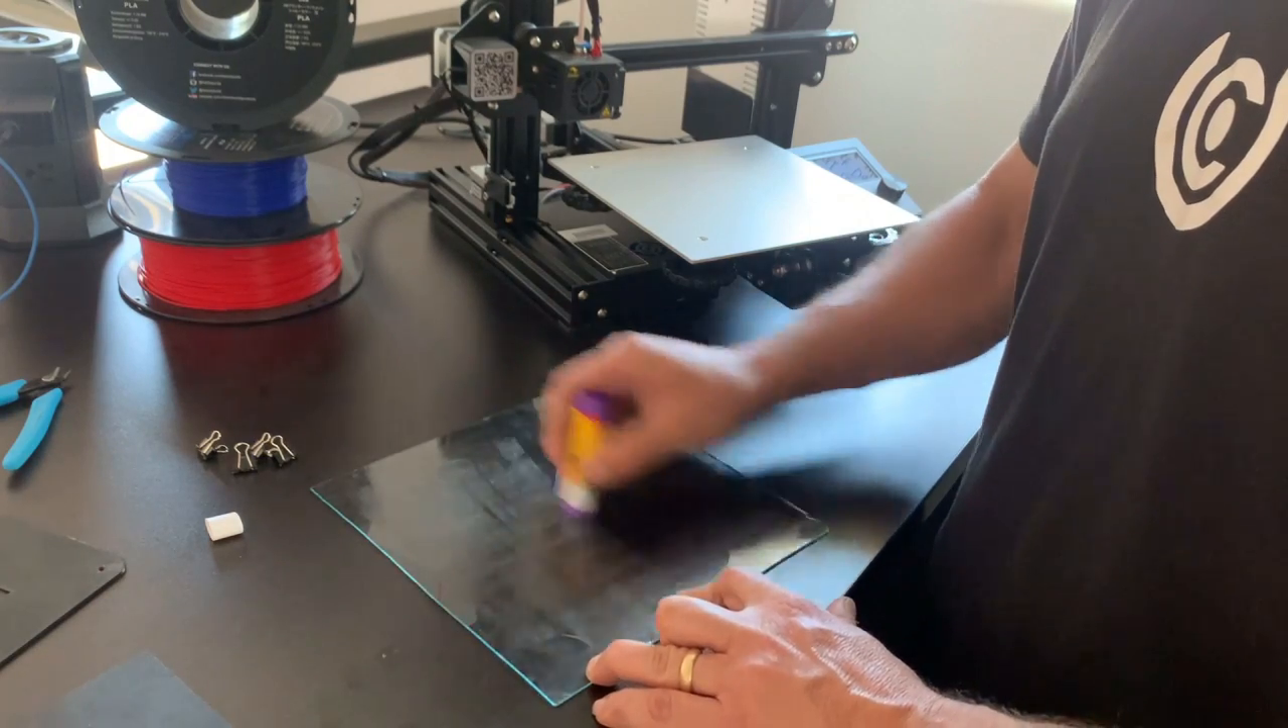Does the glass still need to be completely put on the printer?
Yes.